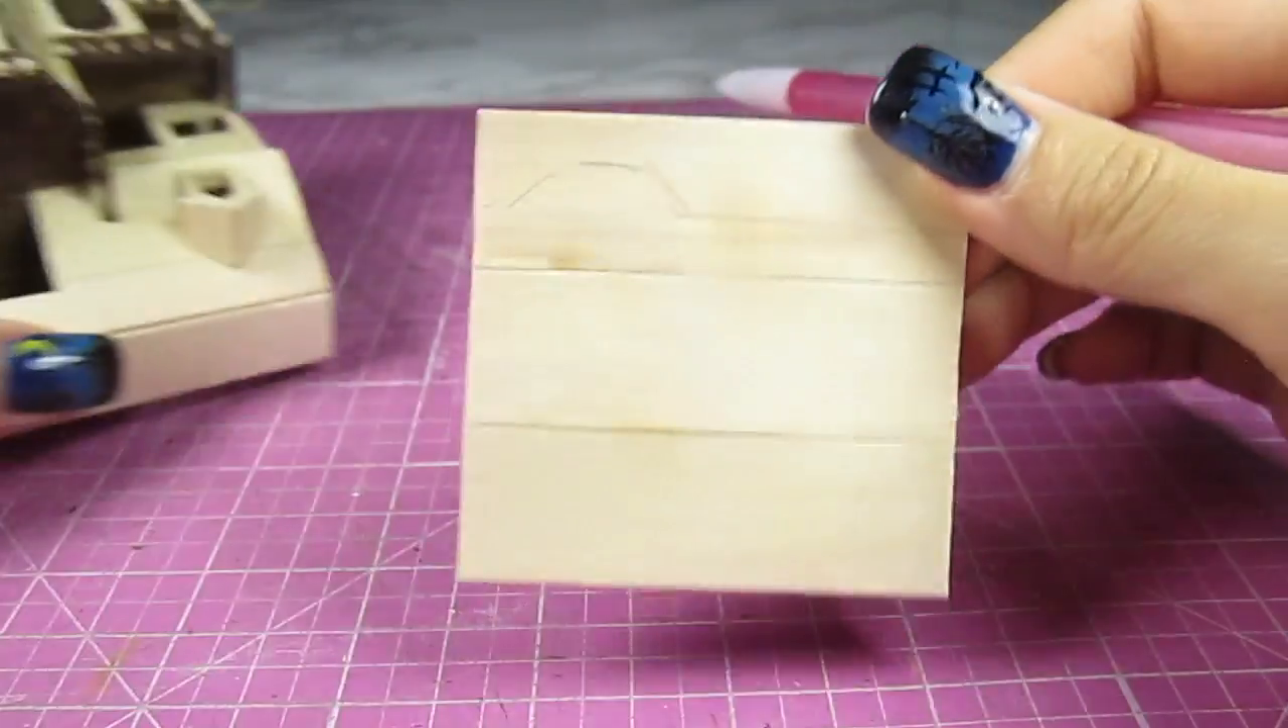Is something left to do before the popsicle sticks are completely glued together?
No.